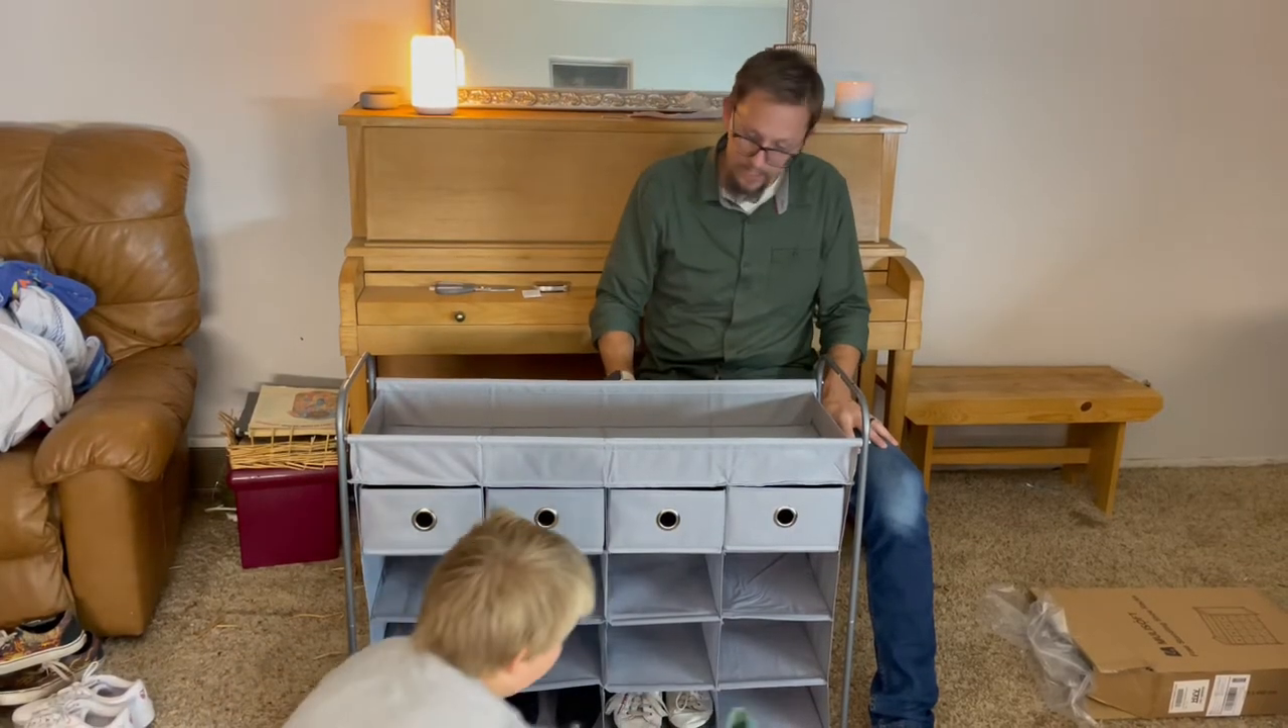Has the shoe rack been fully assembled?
Yes.